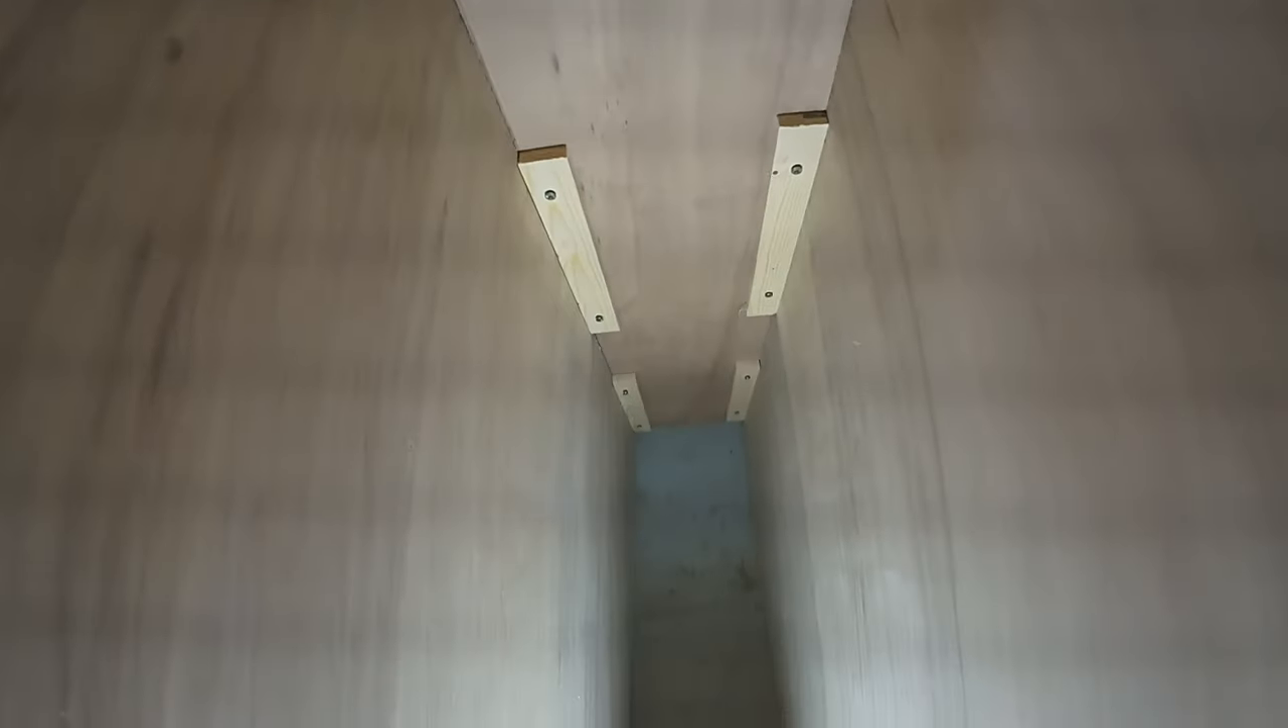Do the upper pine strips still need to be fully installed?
No.